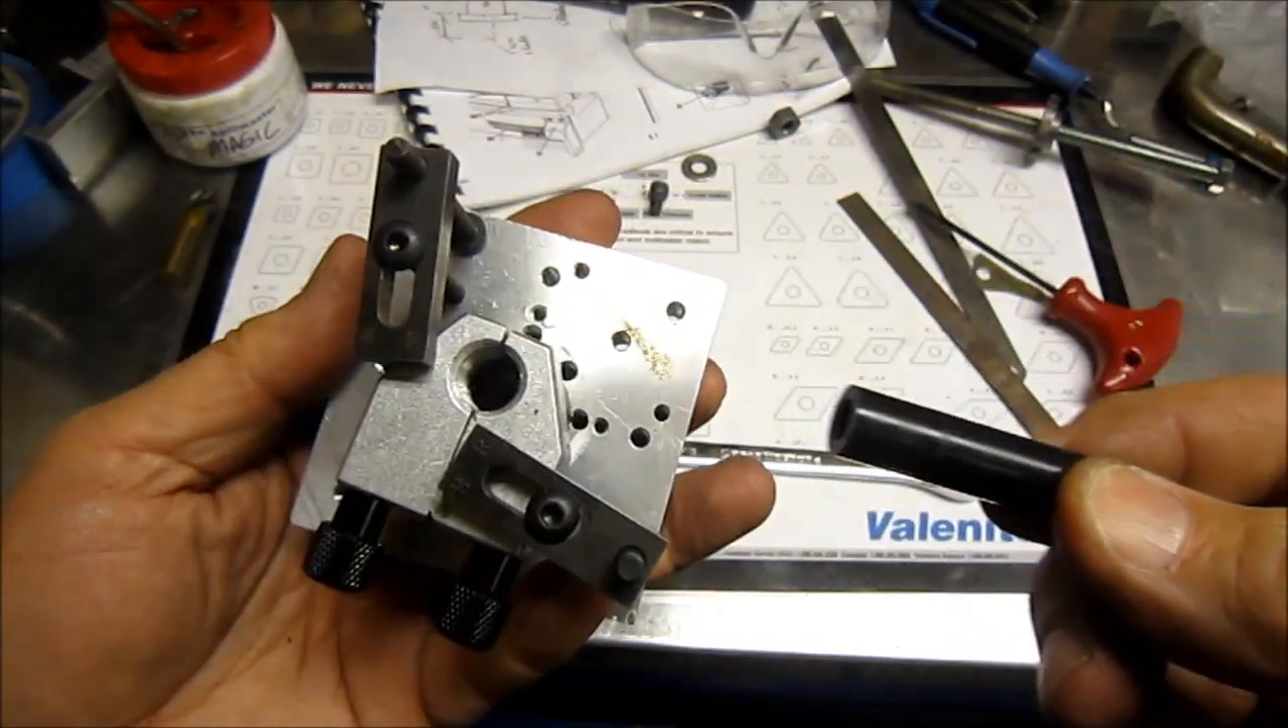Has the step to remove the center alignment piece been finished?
Yes.